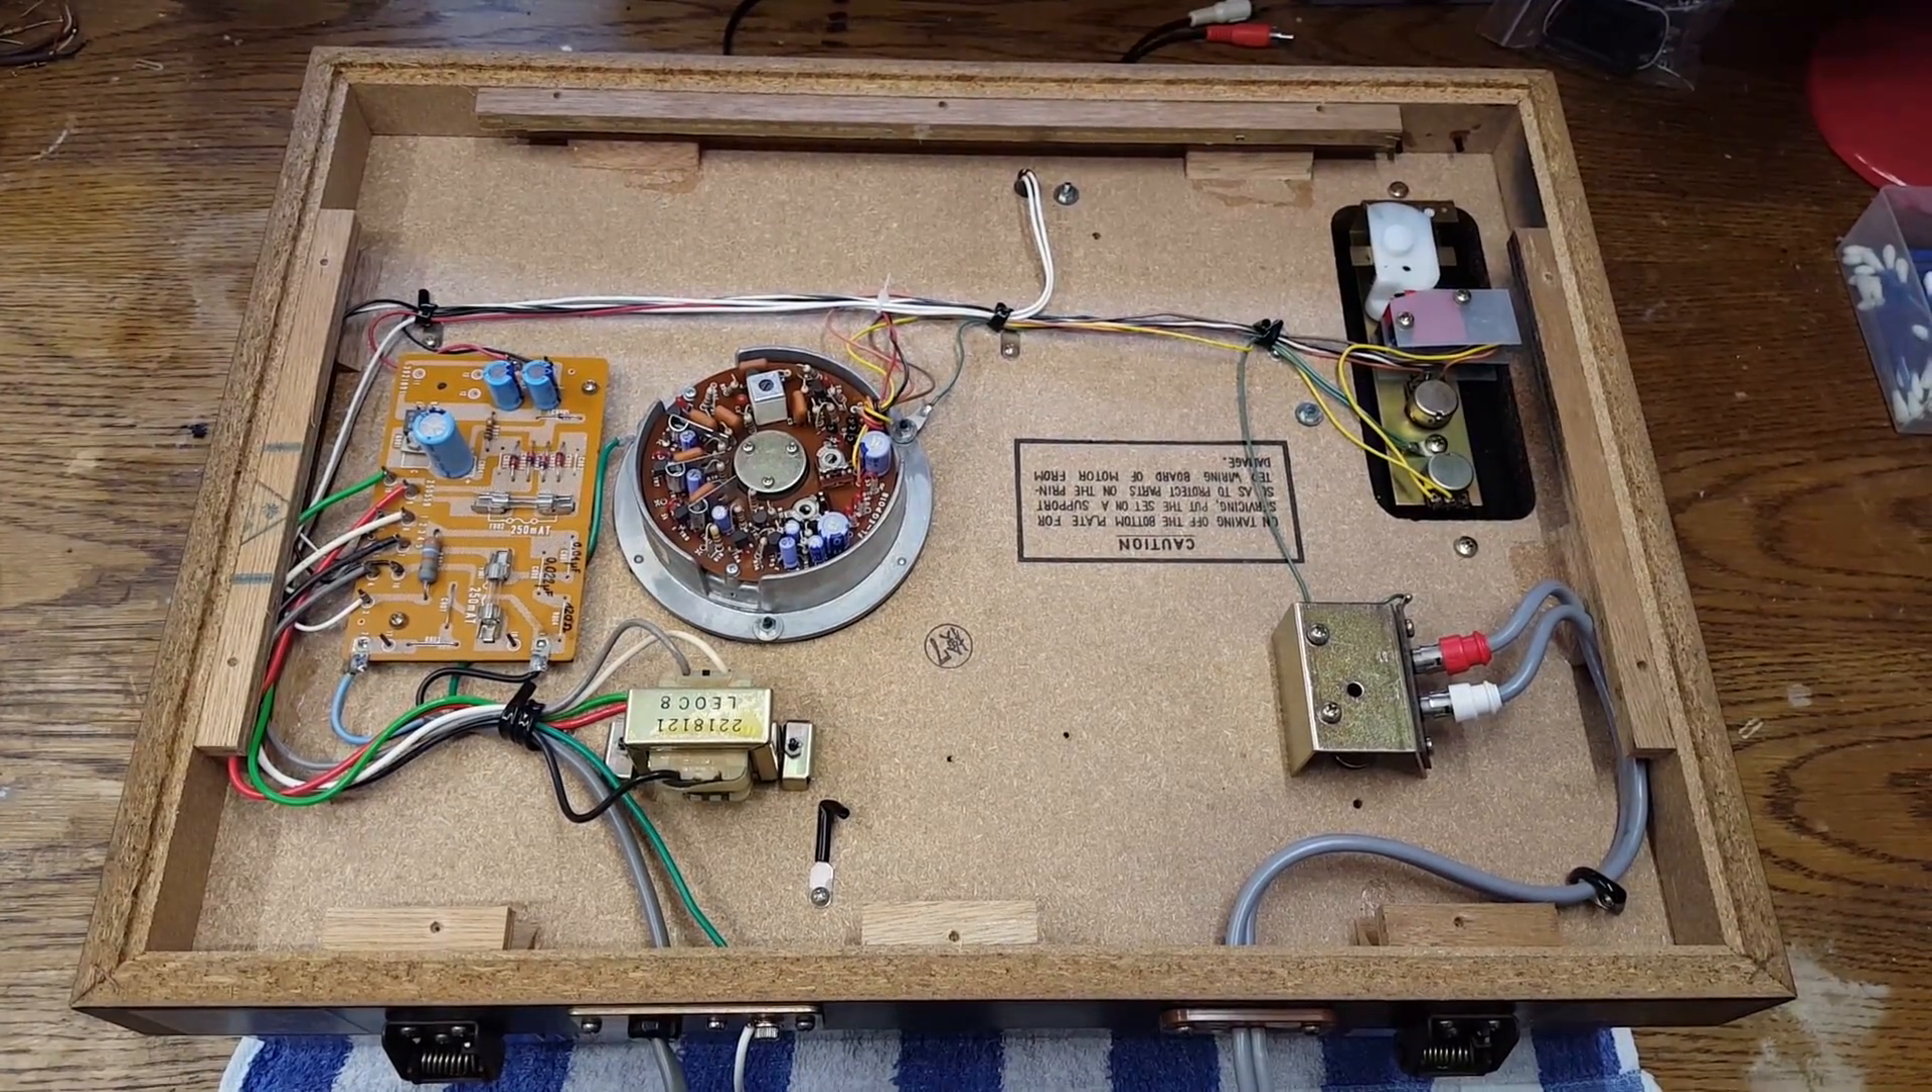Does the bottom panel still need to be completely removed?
No.